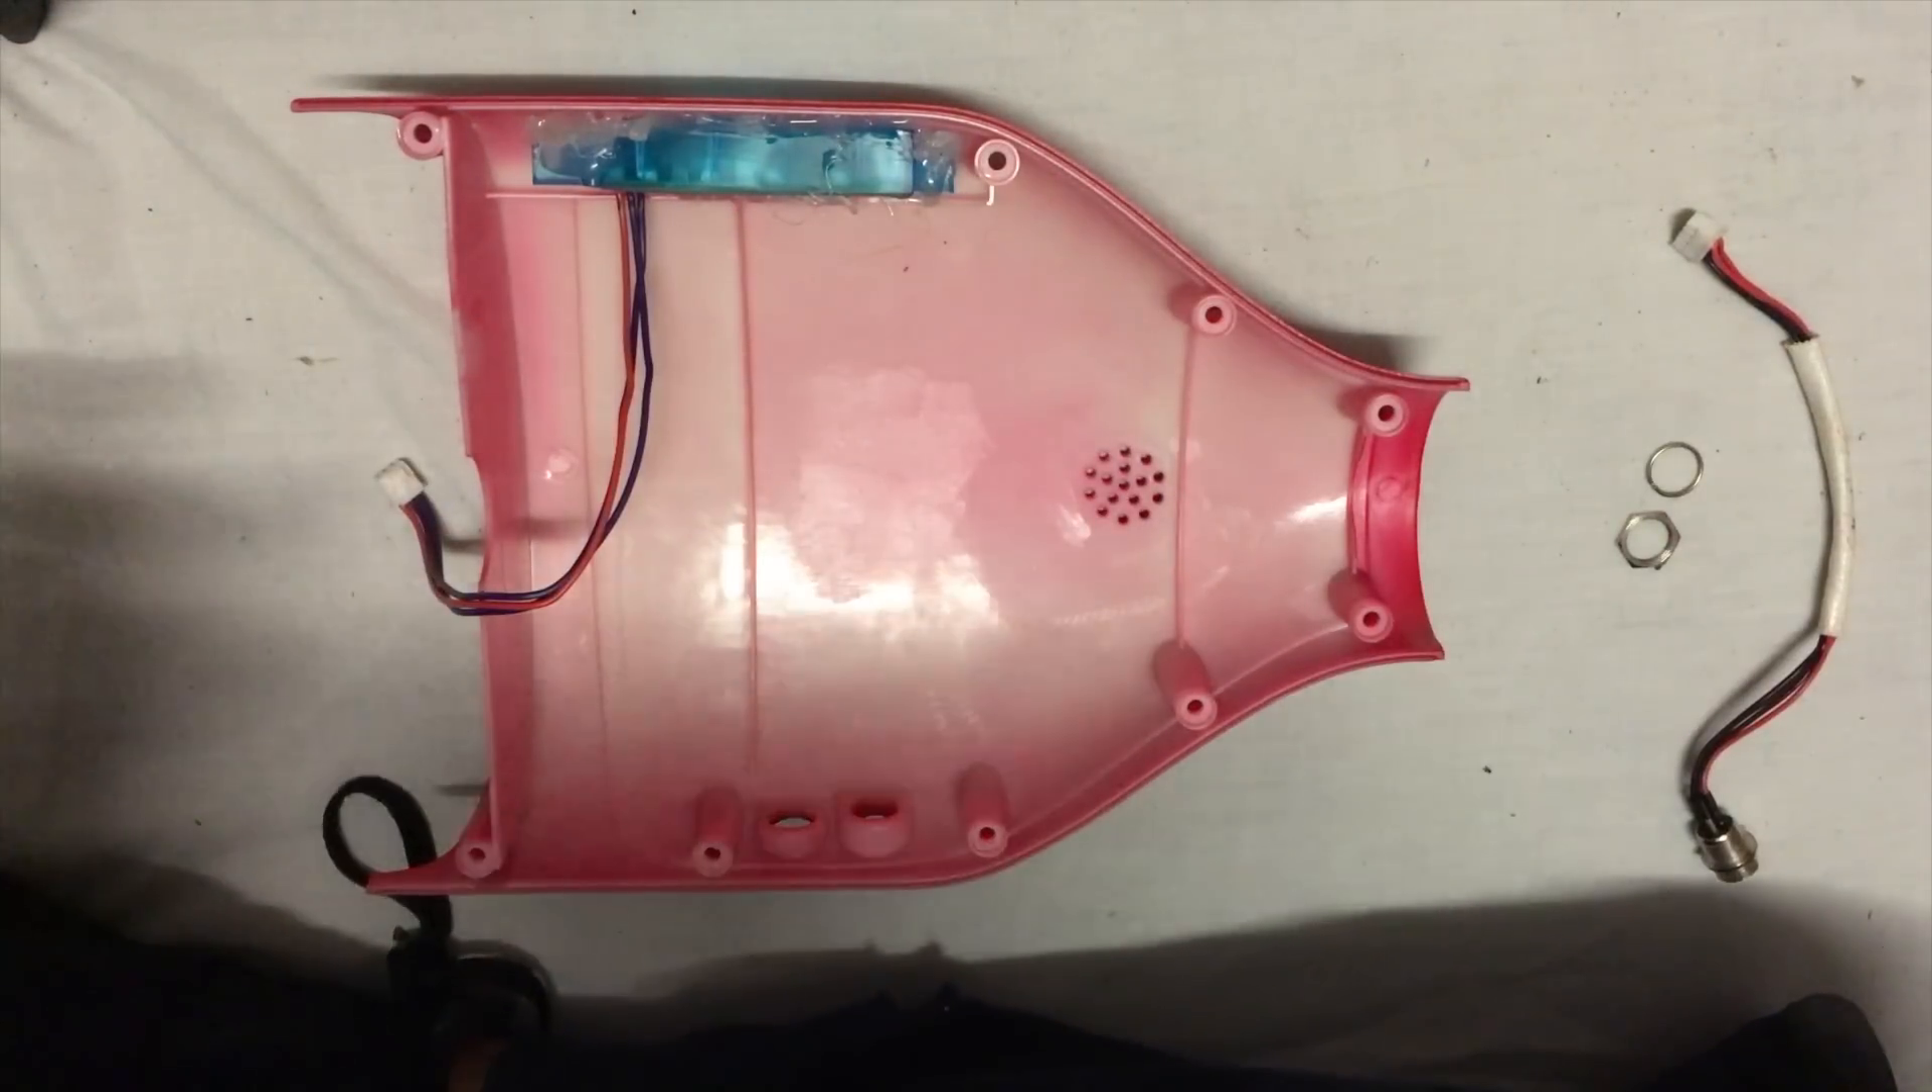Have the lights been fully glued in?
Yes.